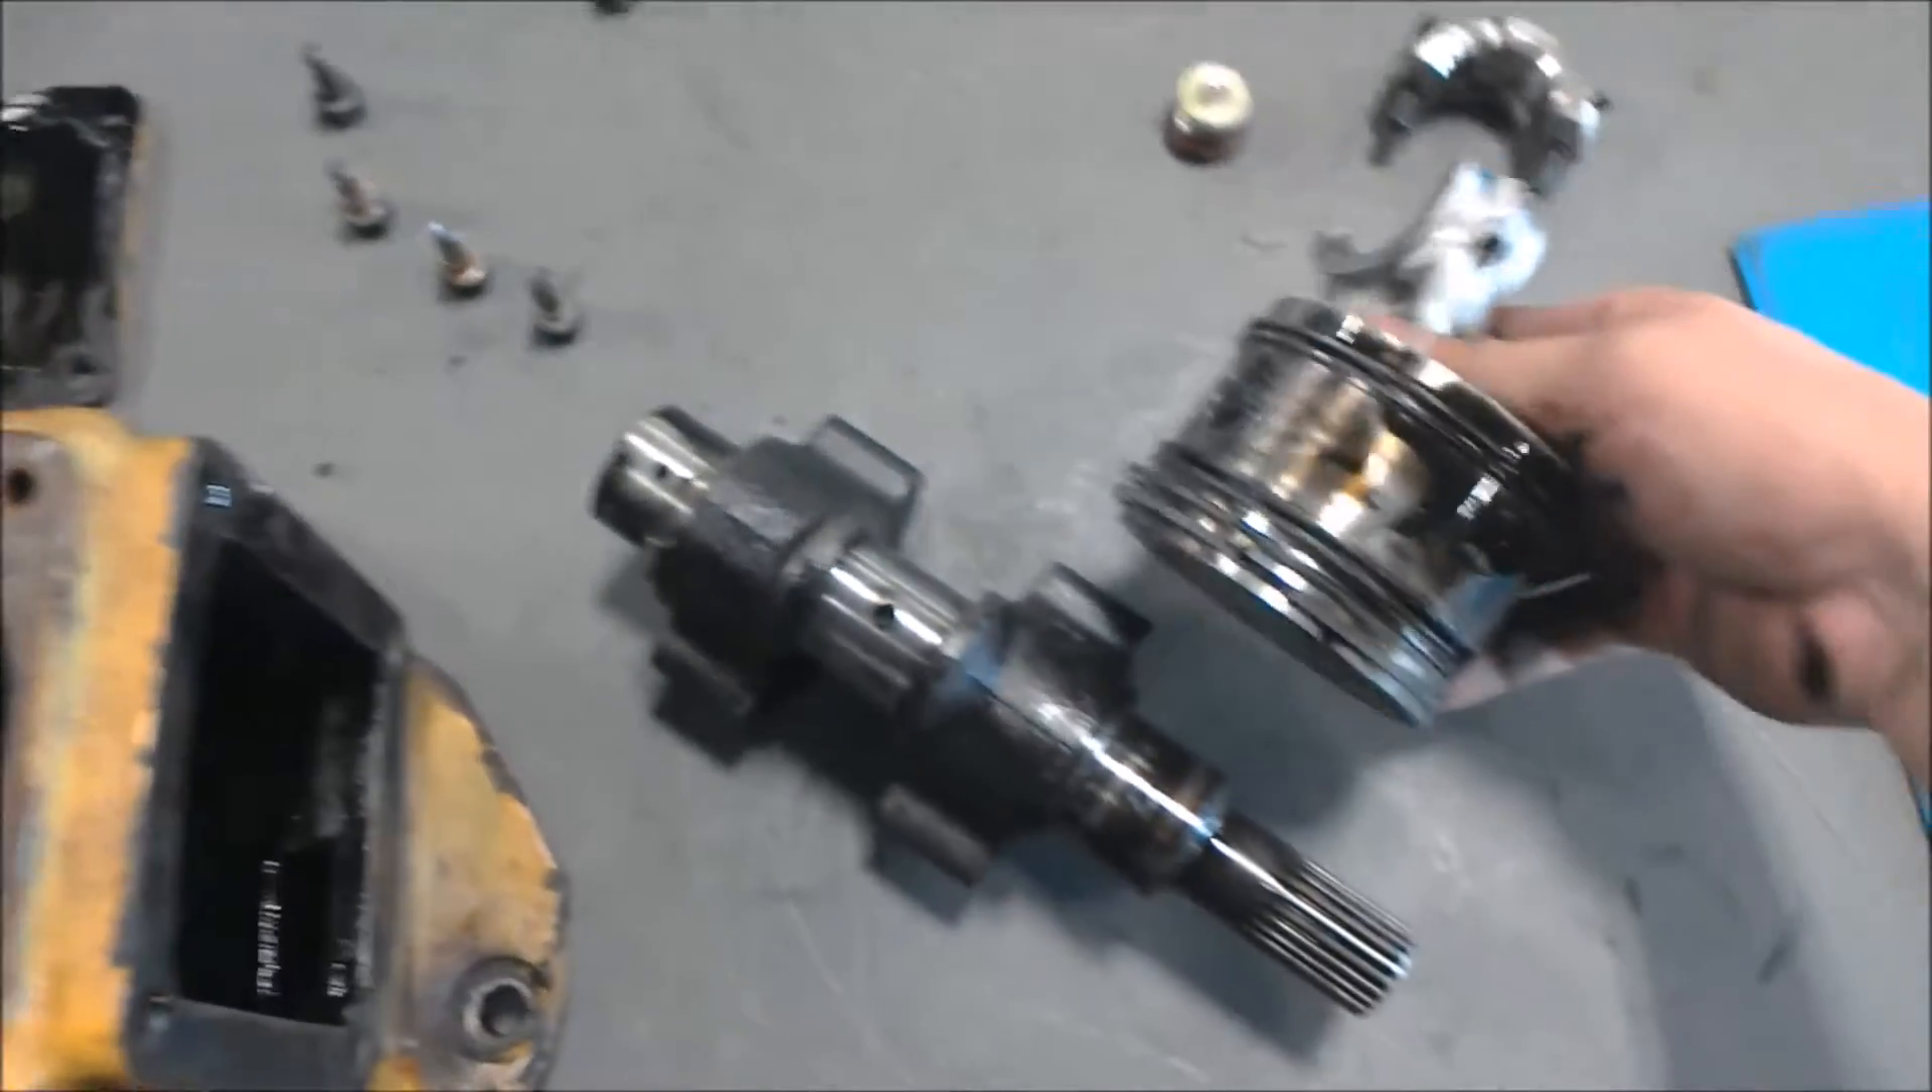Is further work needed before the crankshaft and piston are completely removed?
No.